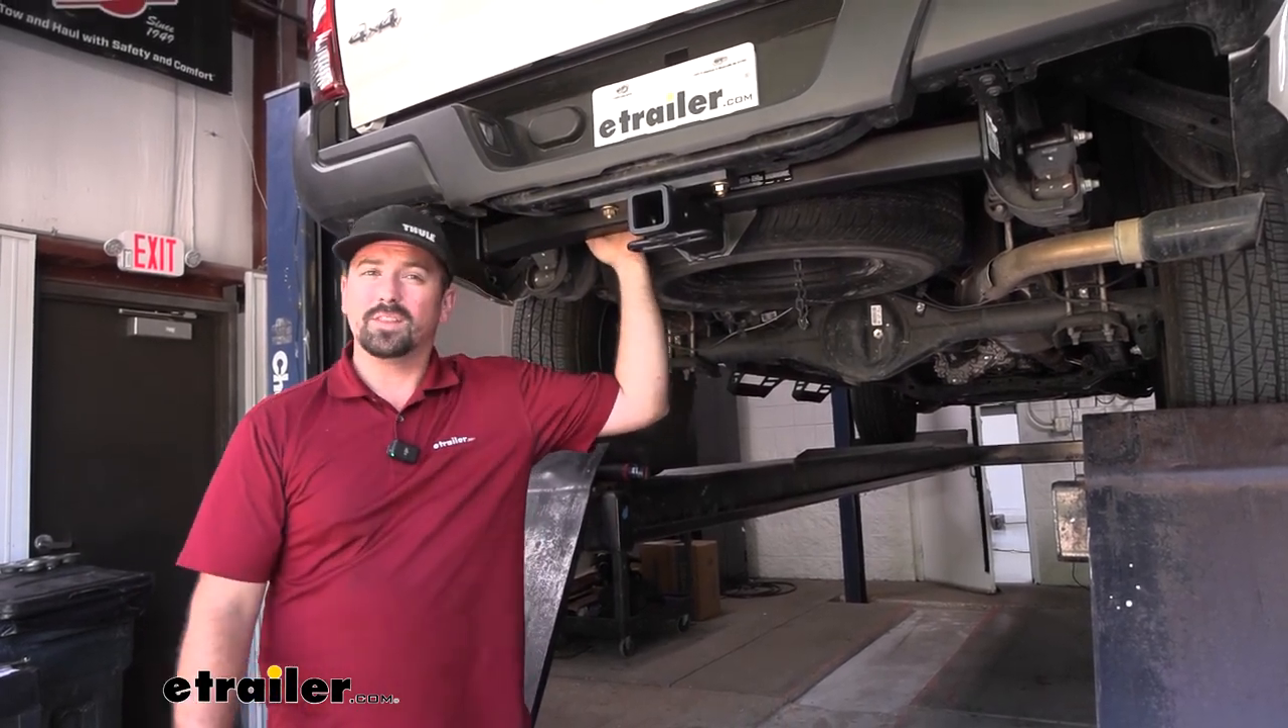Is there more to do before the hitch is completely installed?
No.